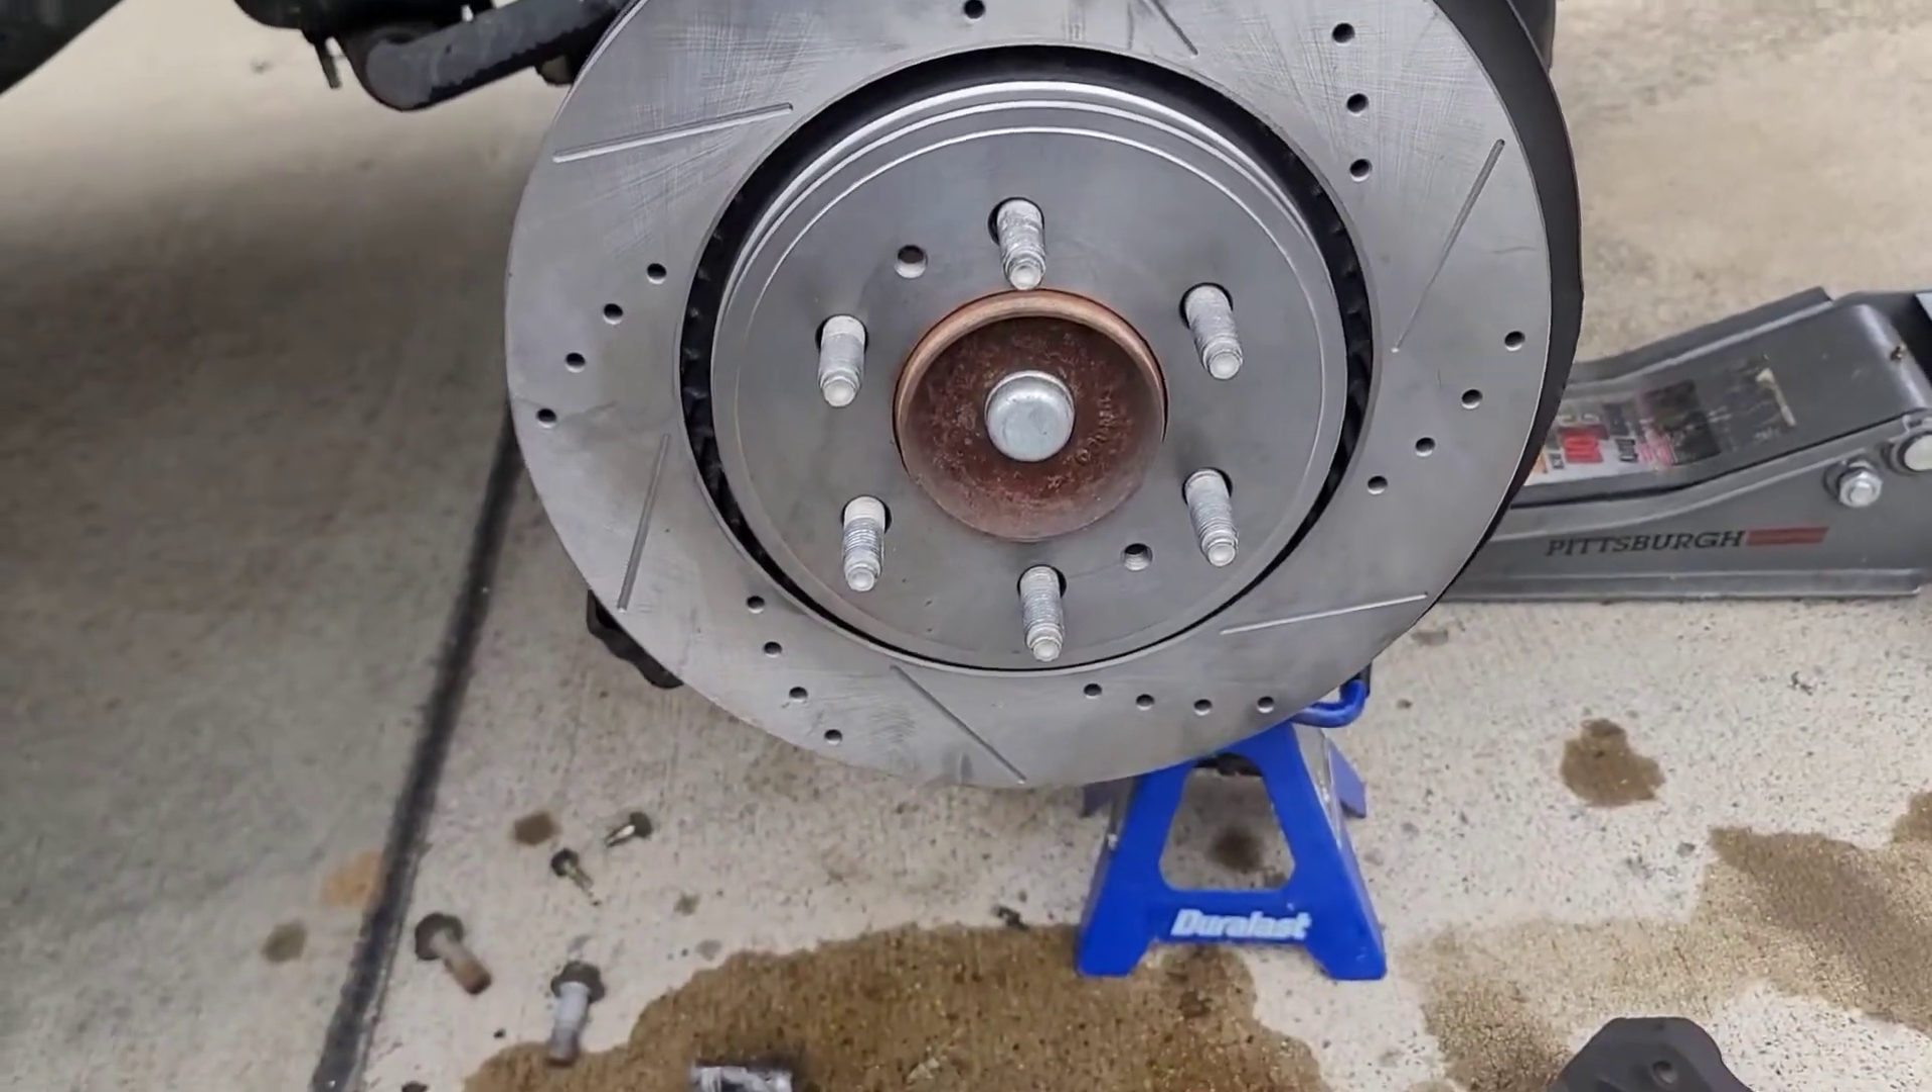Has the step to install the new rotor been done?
Yes.